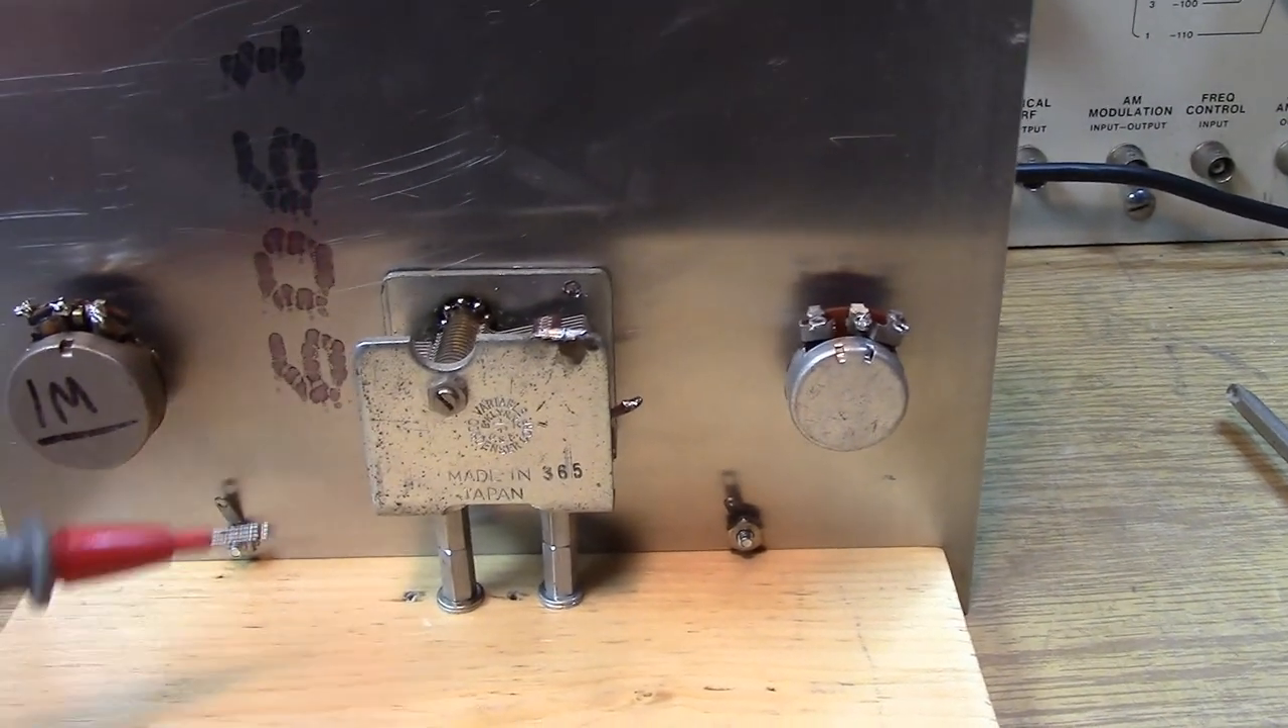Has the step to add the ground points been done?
Yes.